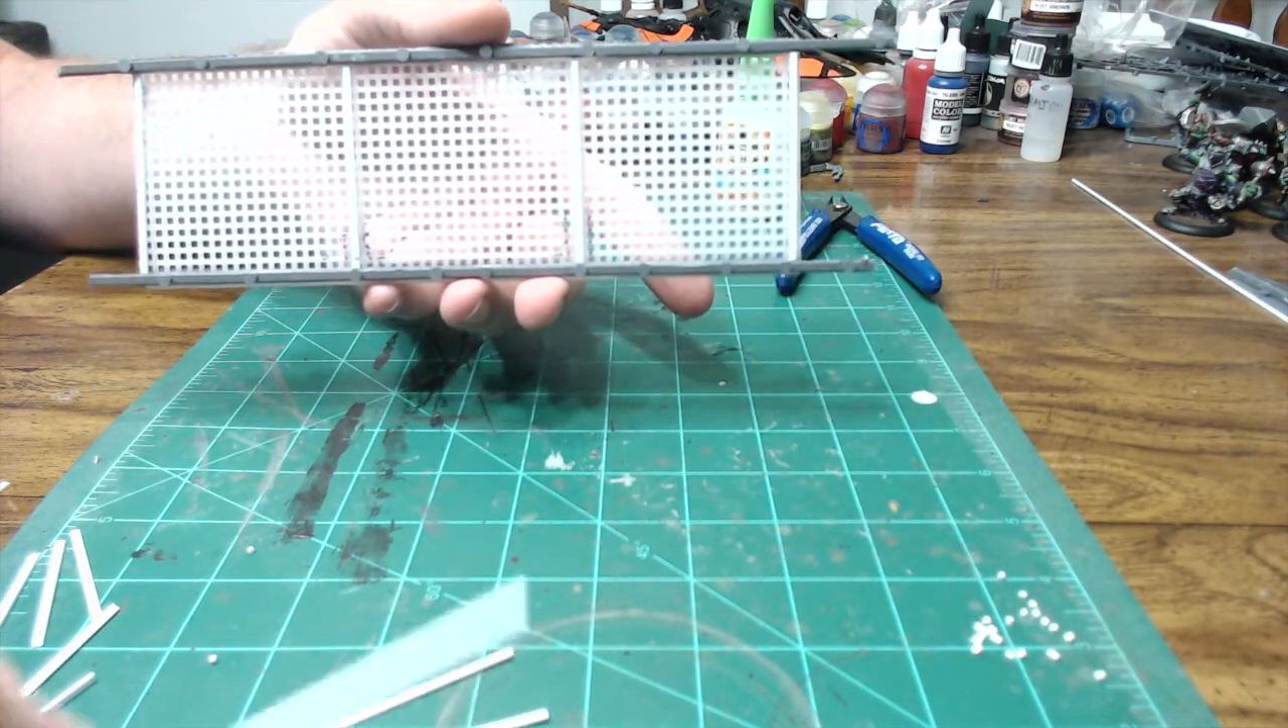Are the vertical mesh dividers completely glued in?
Yes.